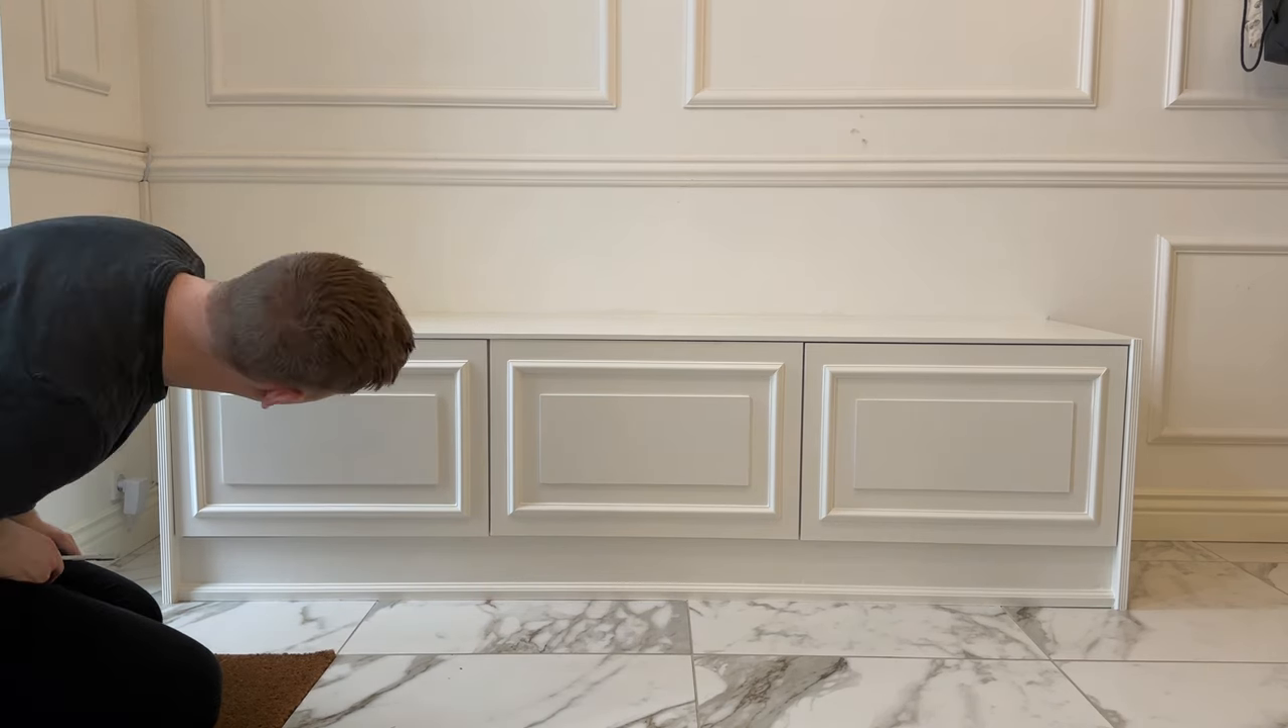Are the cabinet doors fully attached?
Yes.